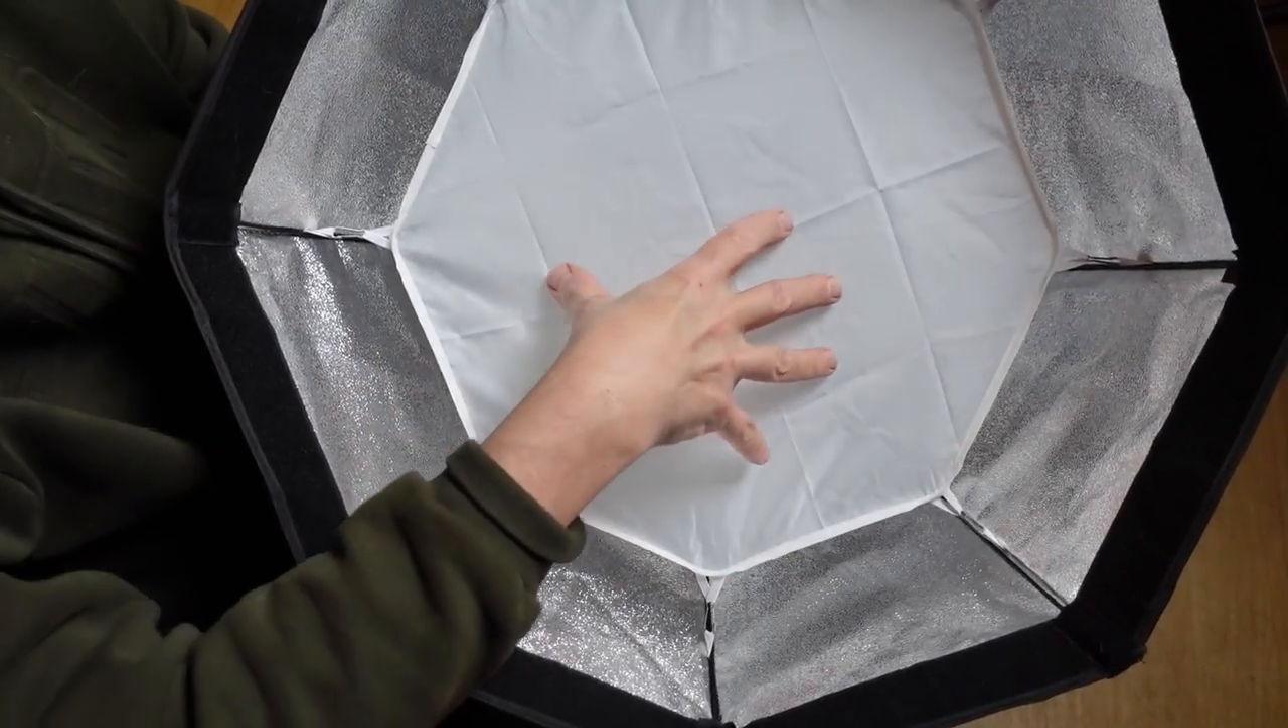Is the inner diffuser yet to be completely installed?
No.